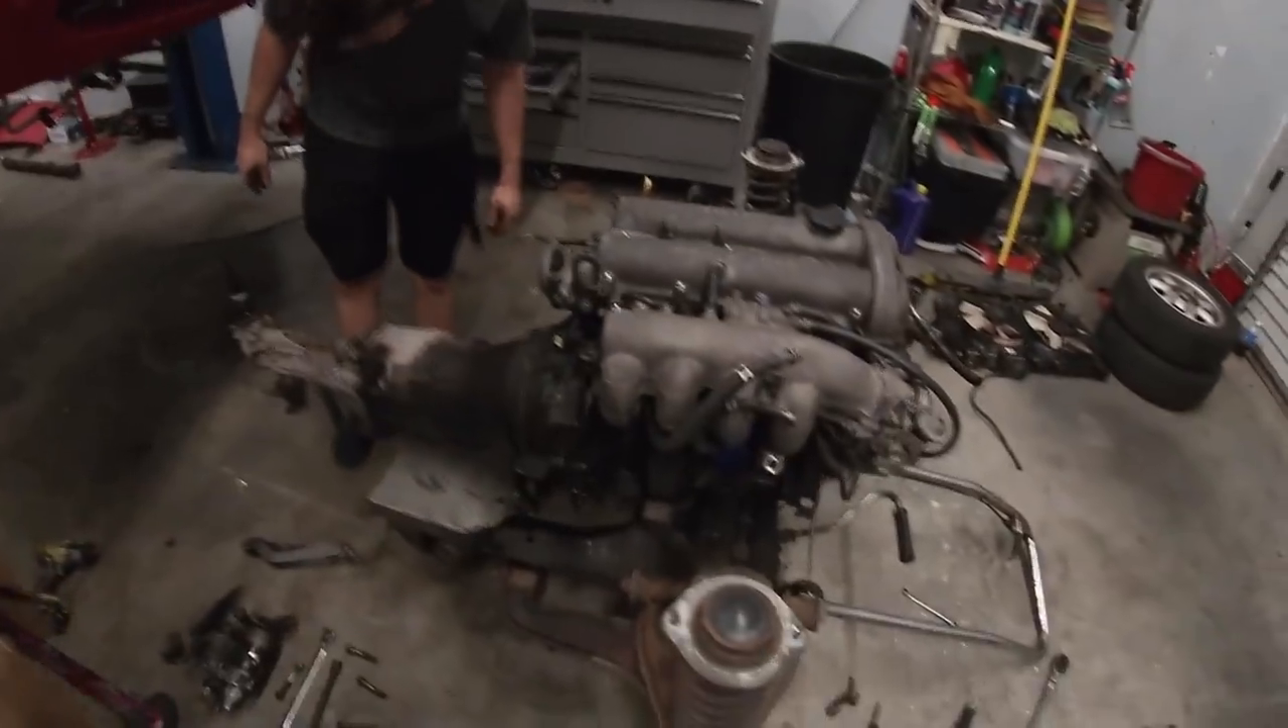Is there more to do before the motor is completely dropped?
No.